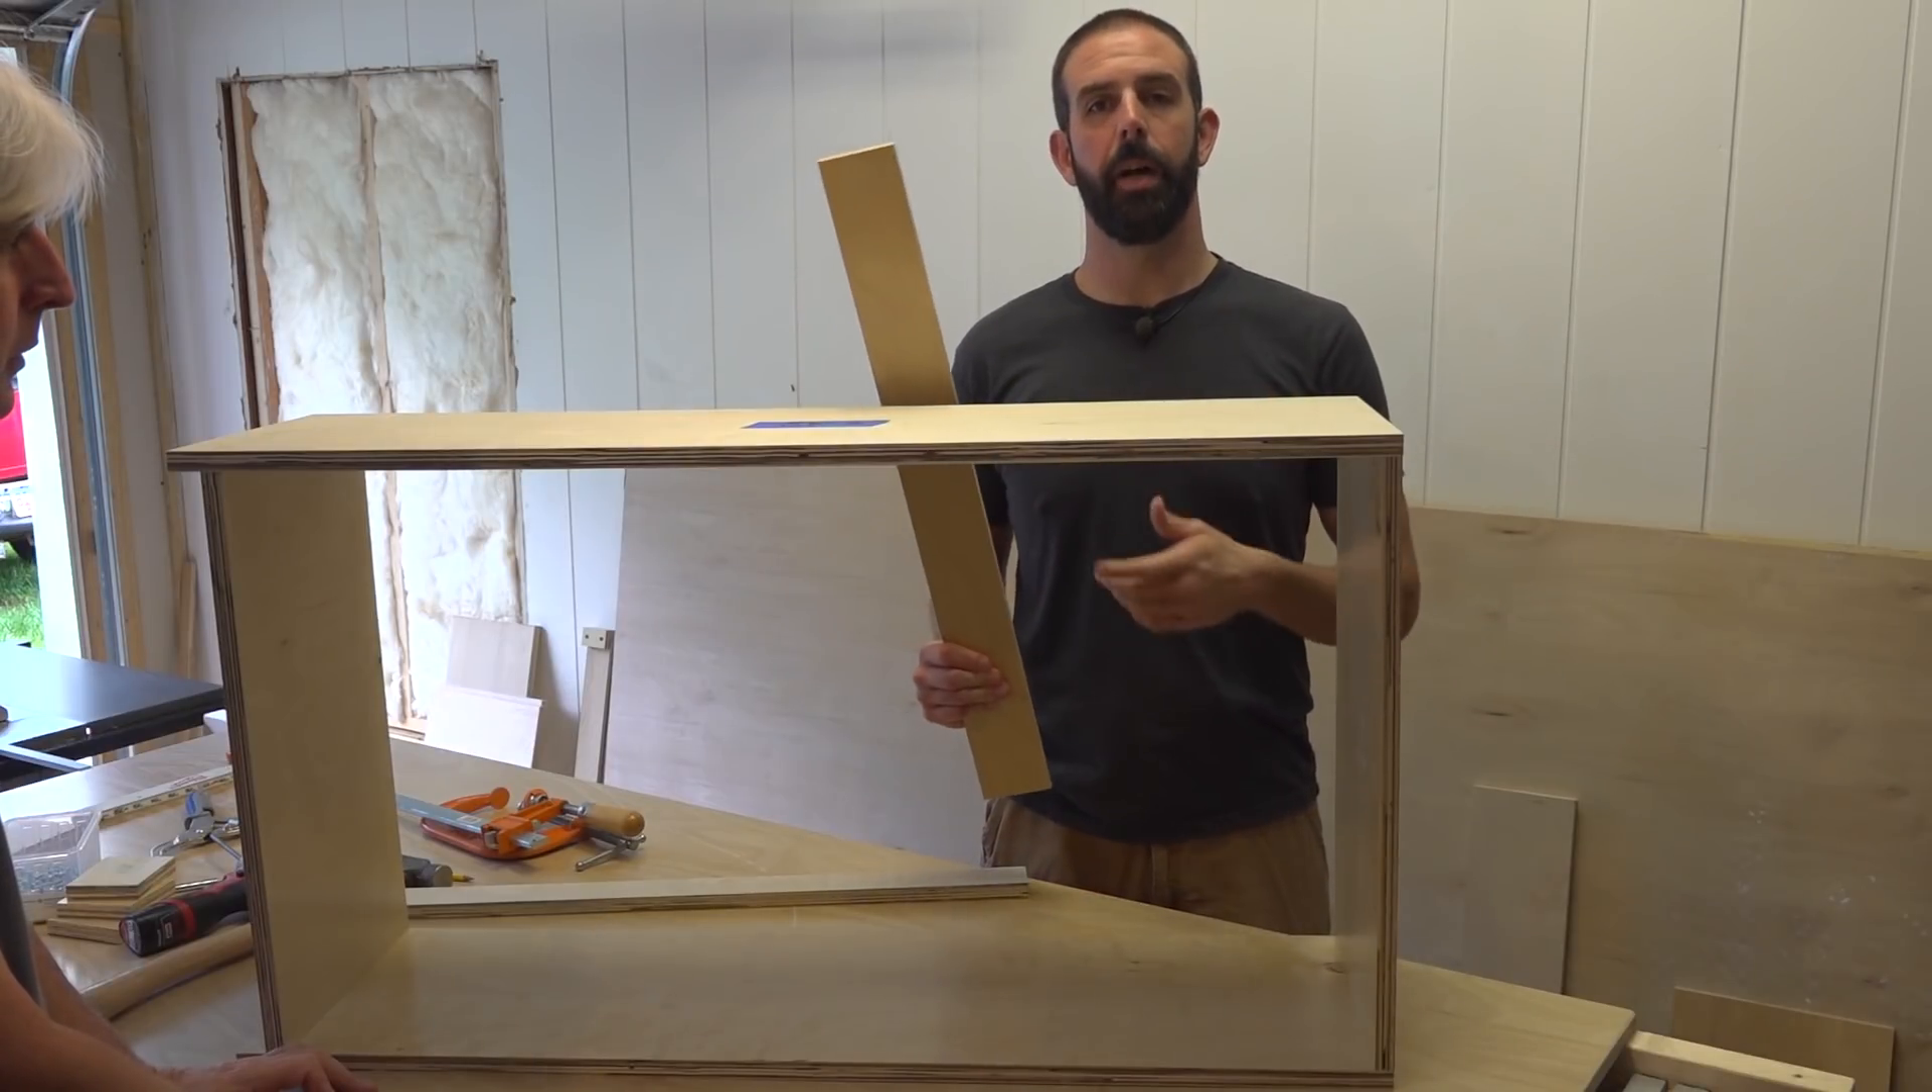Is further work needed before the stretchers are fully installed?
Yes.